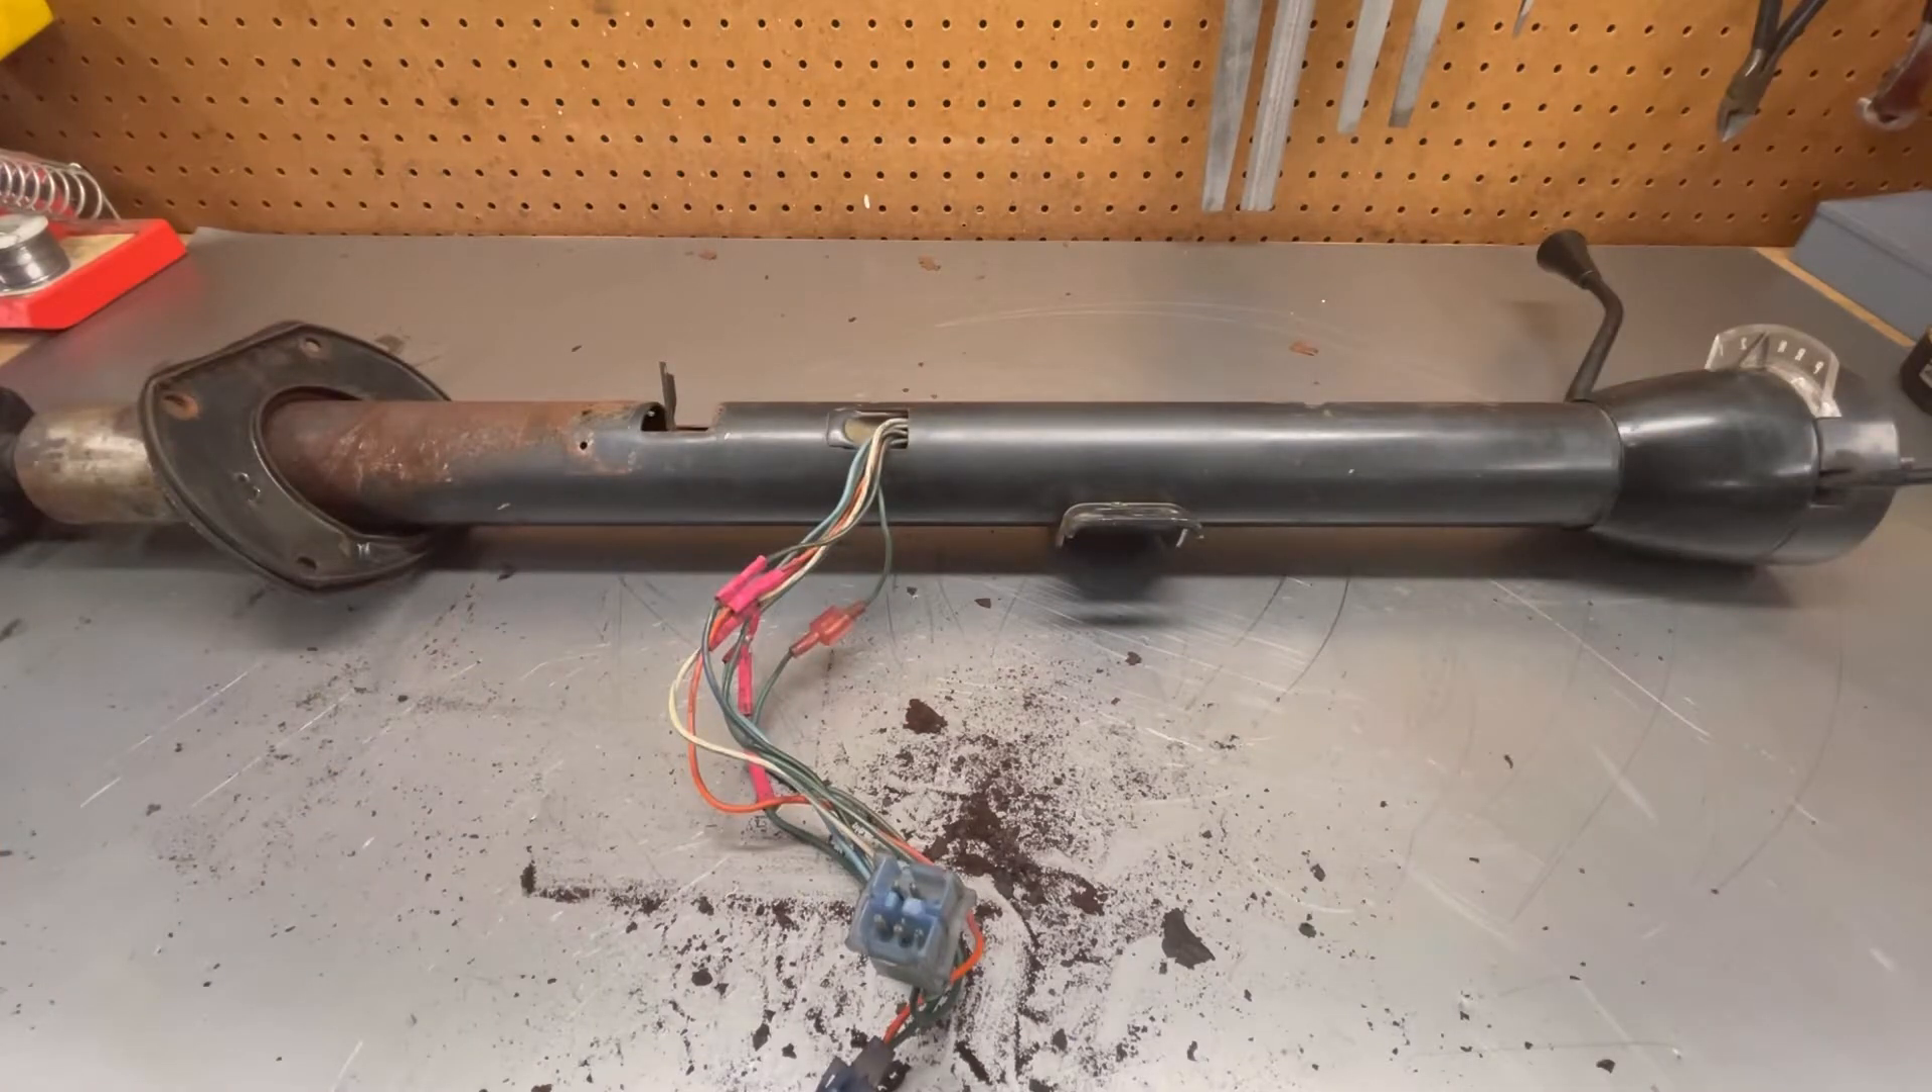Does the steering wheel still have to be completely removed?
No.